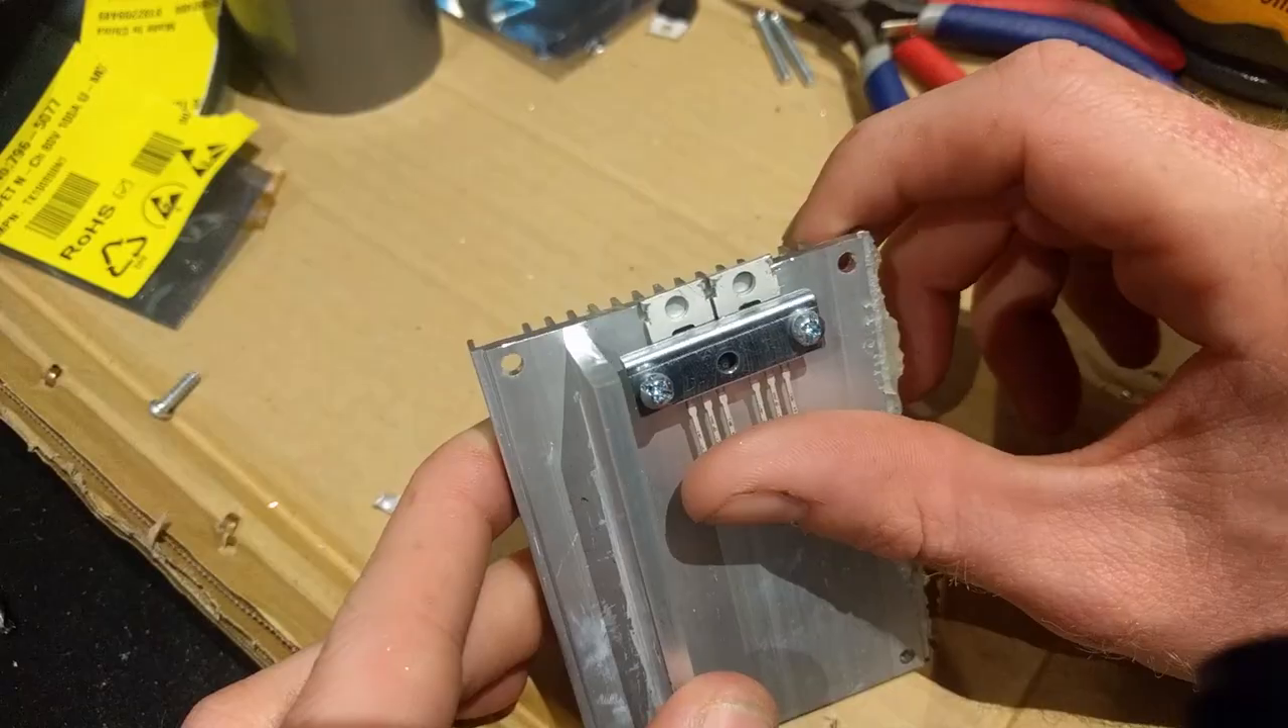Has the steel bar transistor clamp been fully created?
Yes.